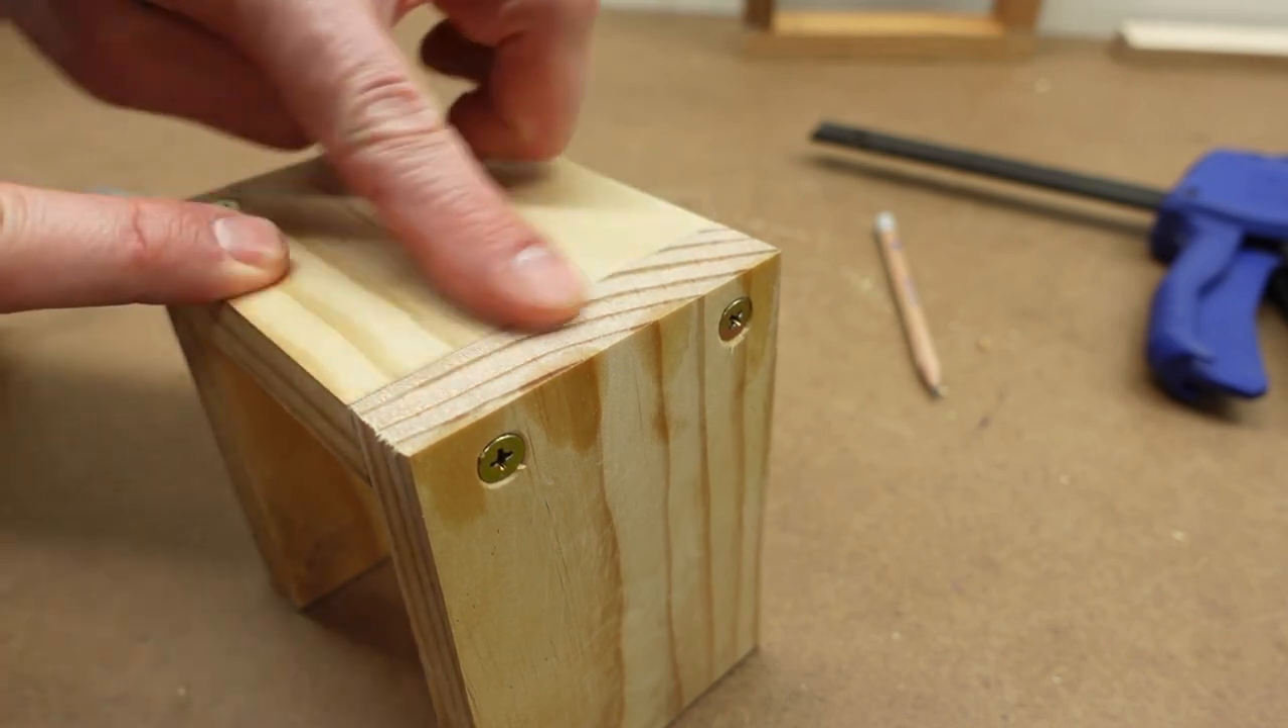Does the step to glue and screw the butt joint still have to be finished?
No.